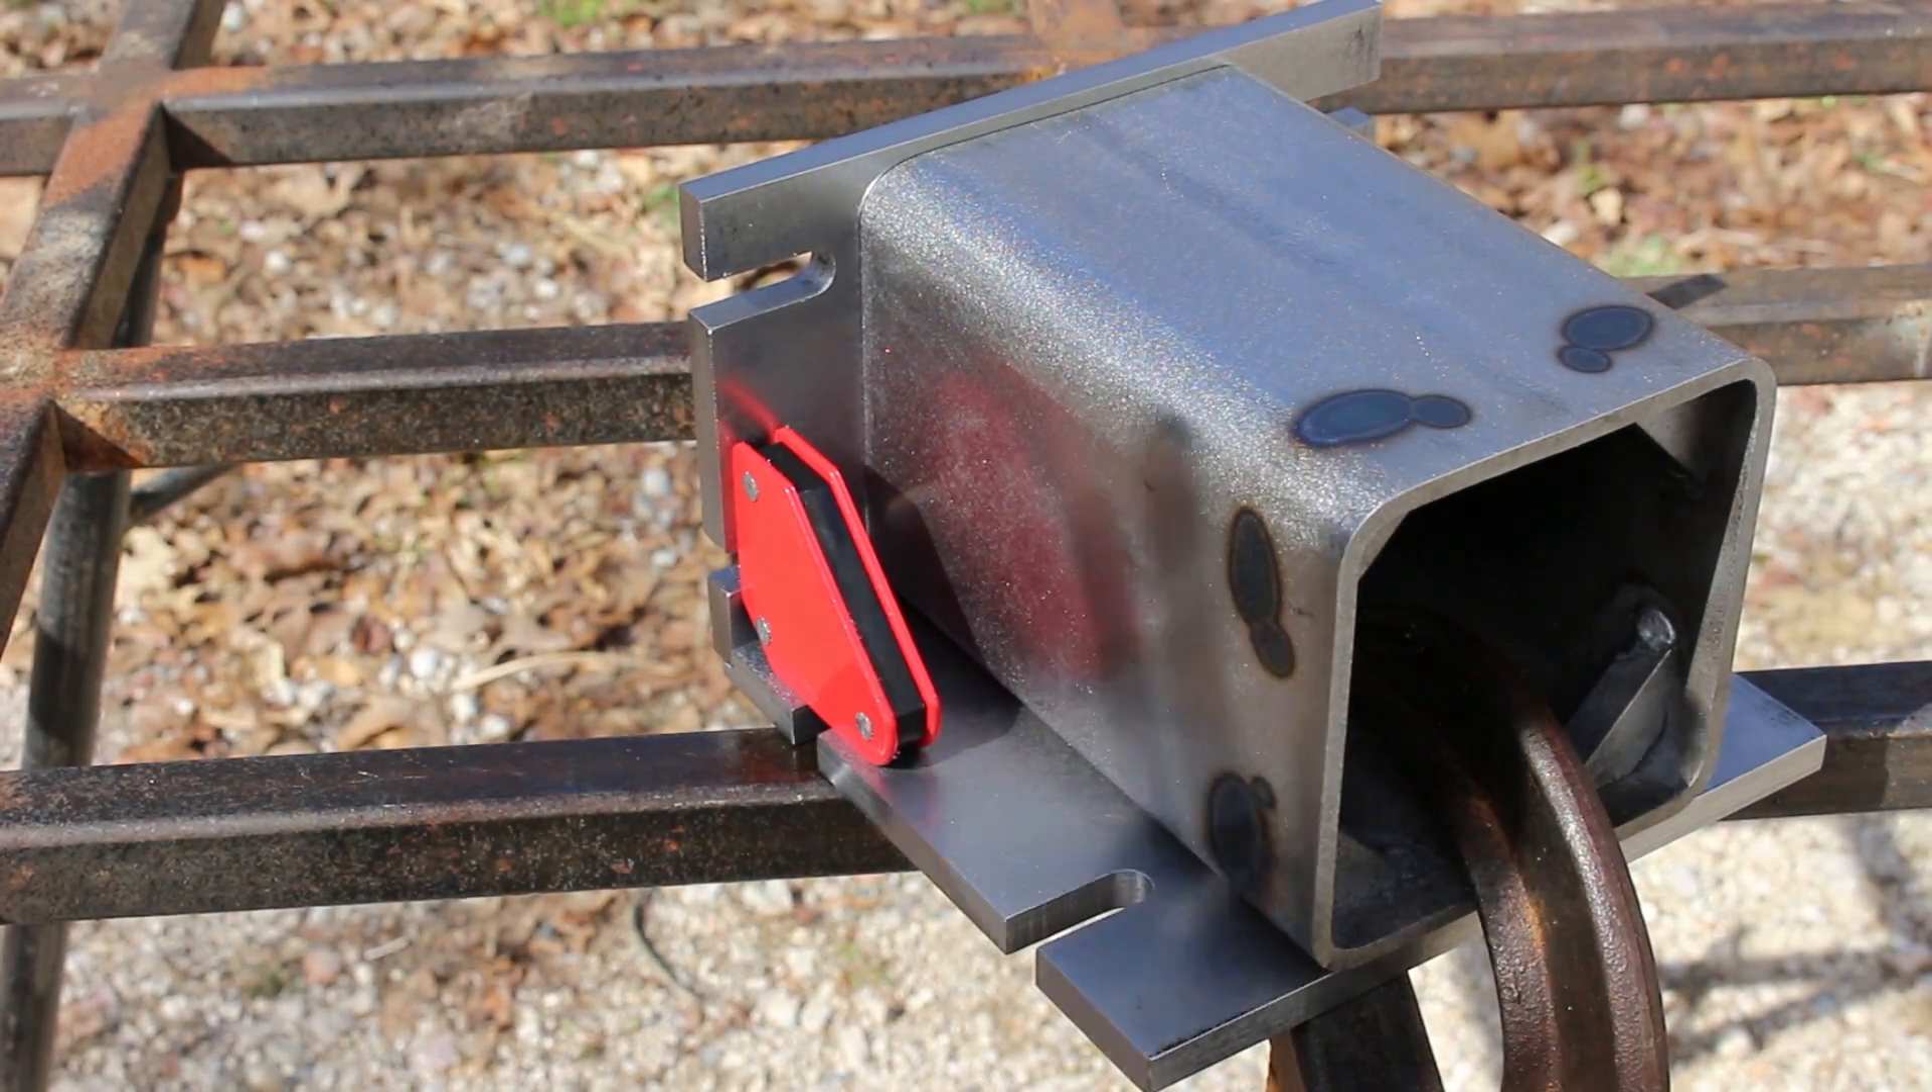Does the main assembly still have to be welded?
Yes.